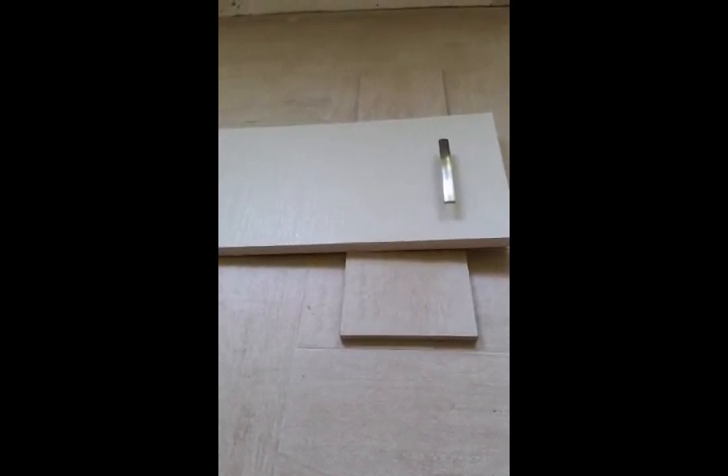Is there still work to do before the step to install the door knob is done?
No.